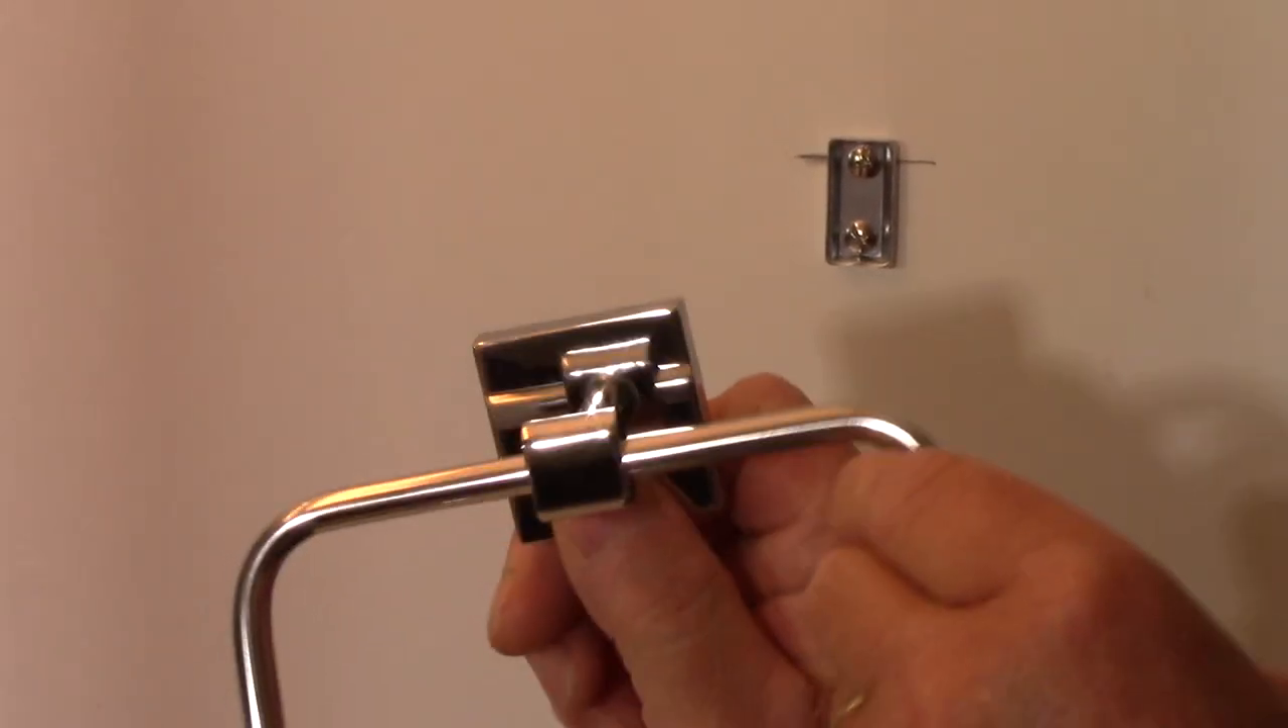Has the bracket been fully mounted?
Yes.